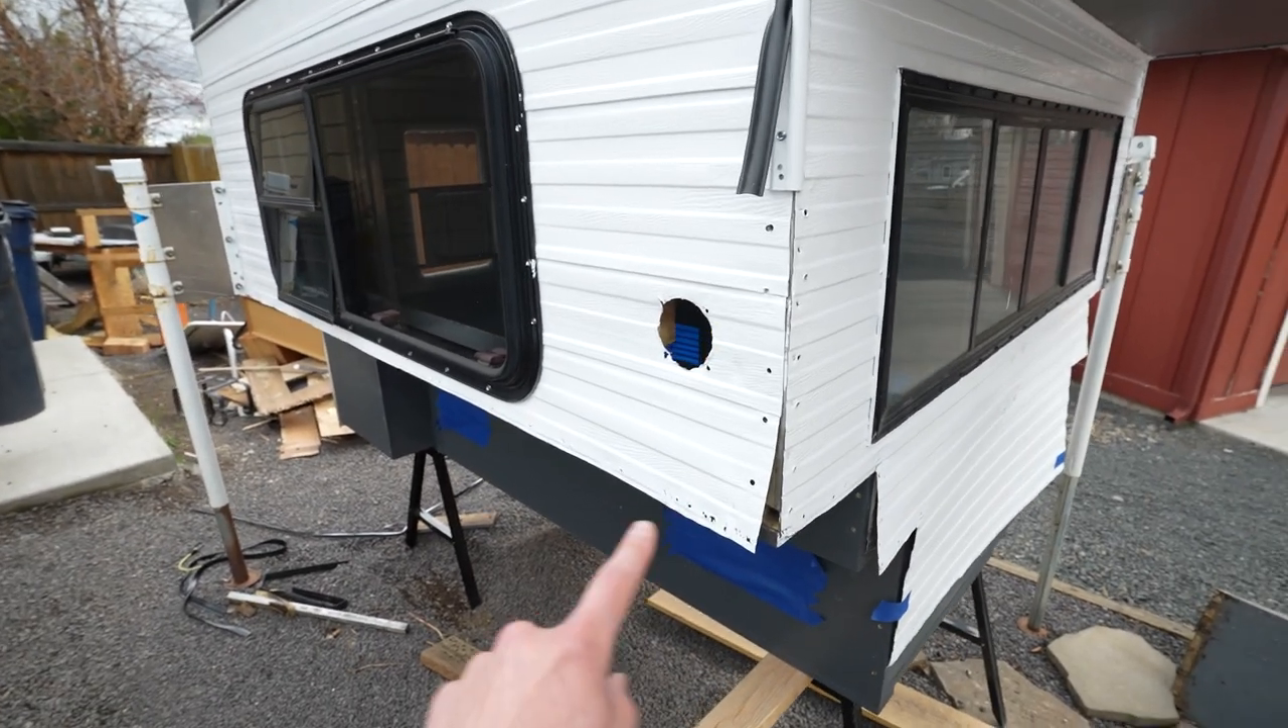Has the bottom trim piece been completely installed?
No.